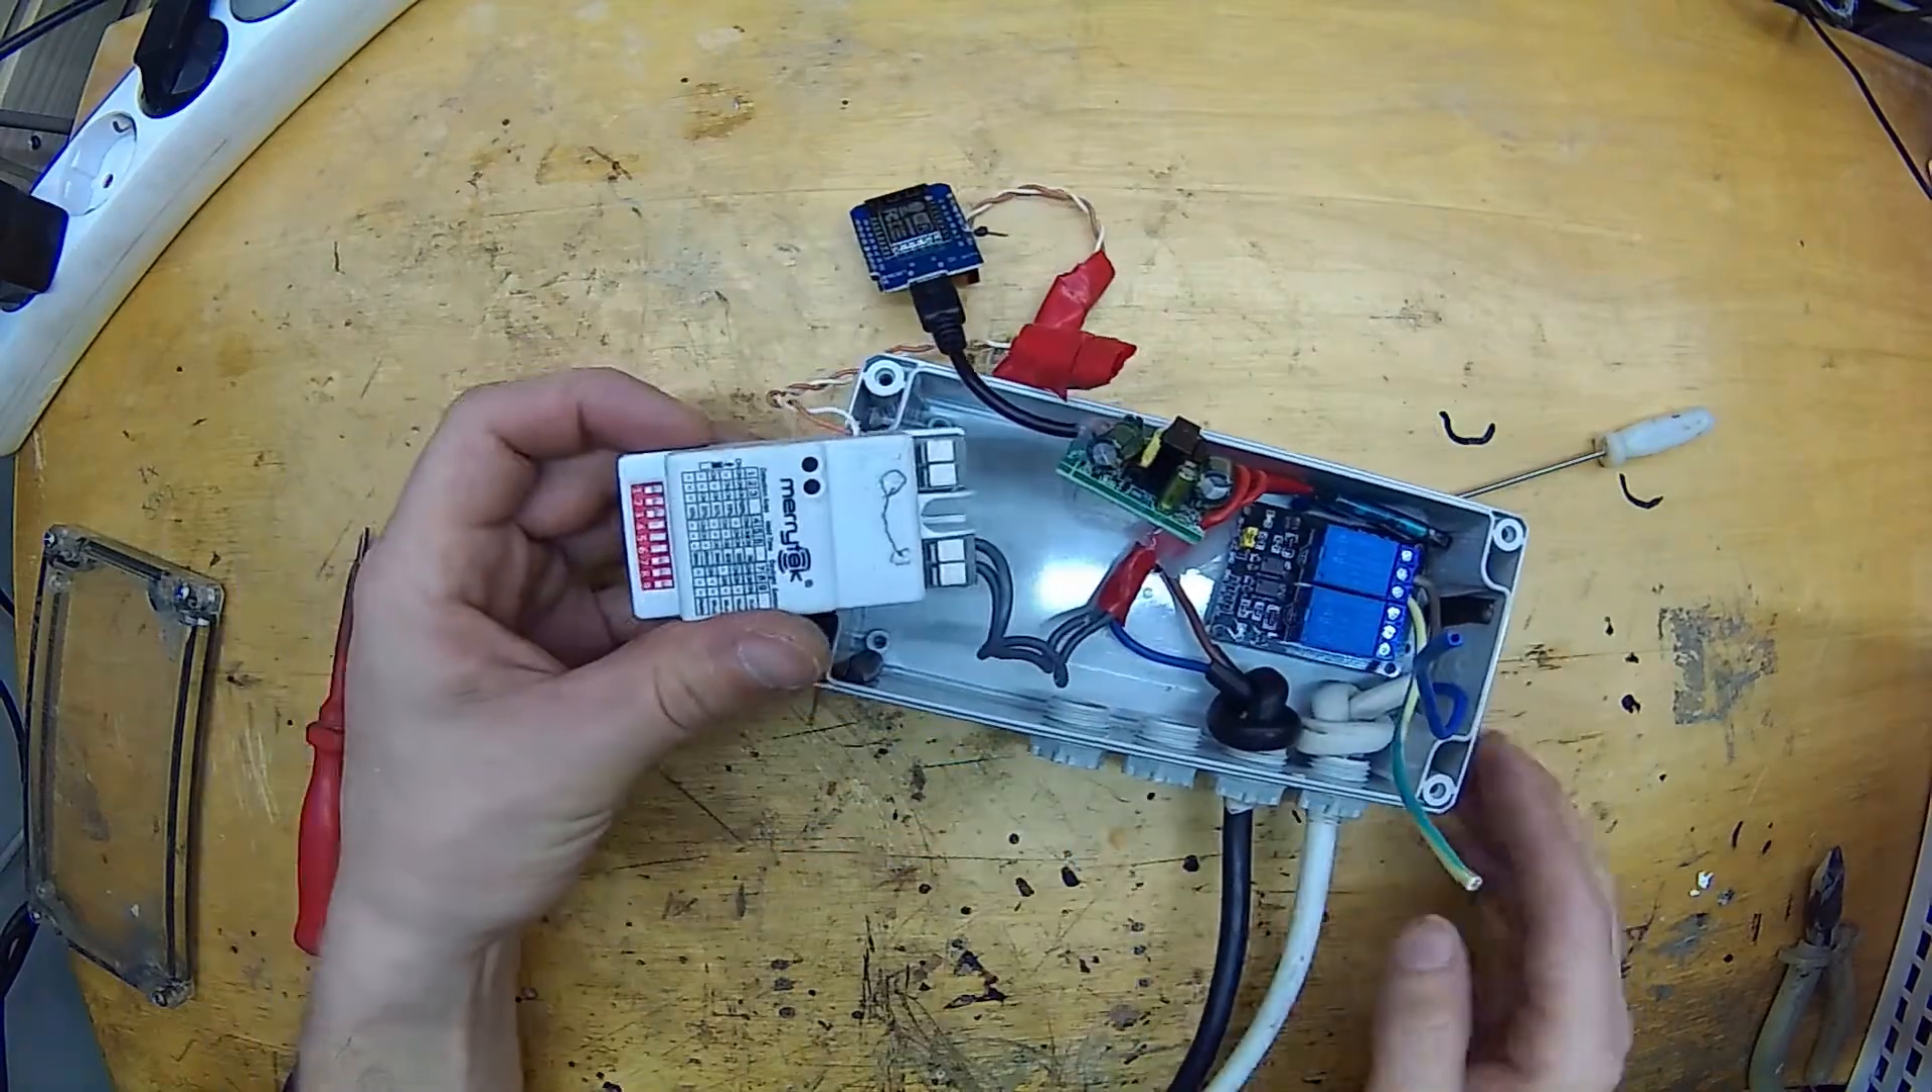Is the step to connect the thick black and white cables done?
No.